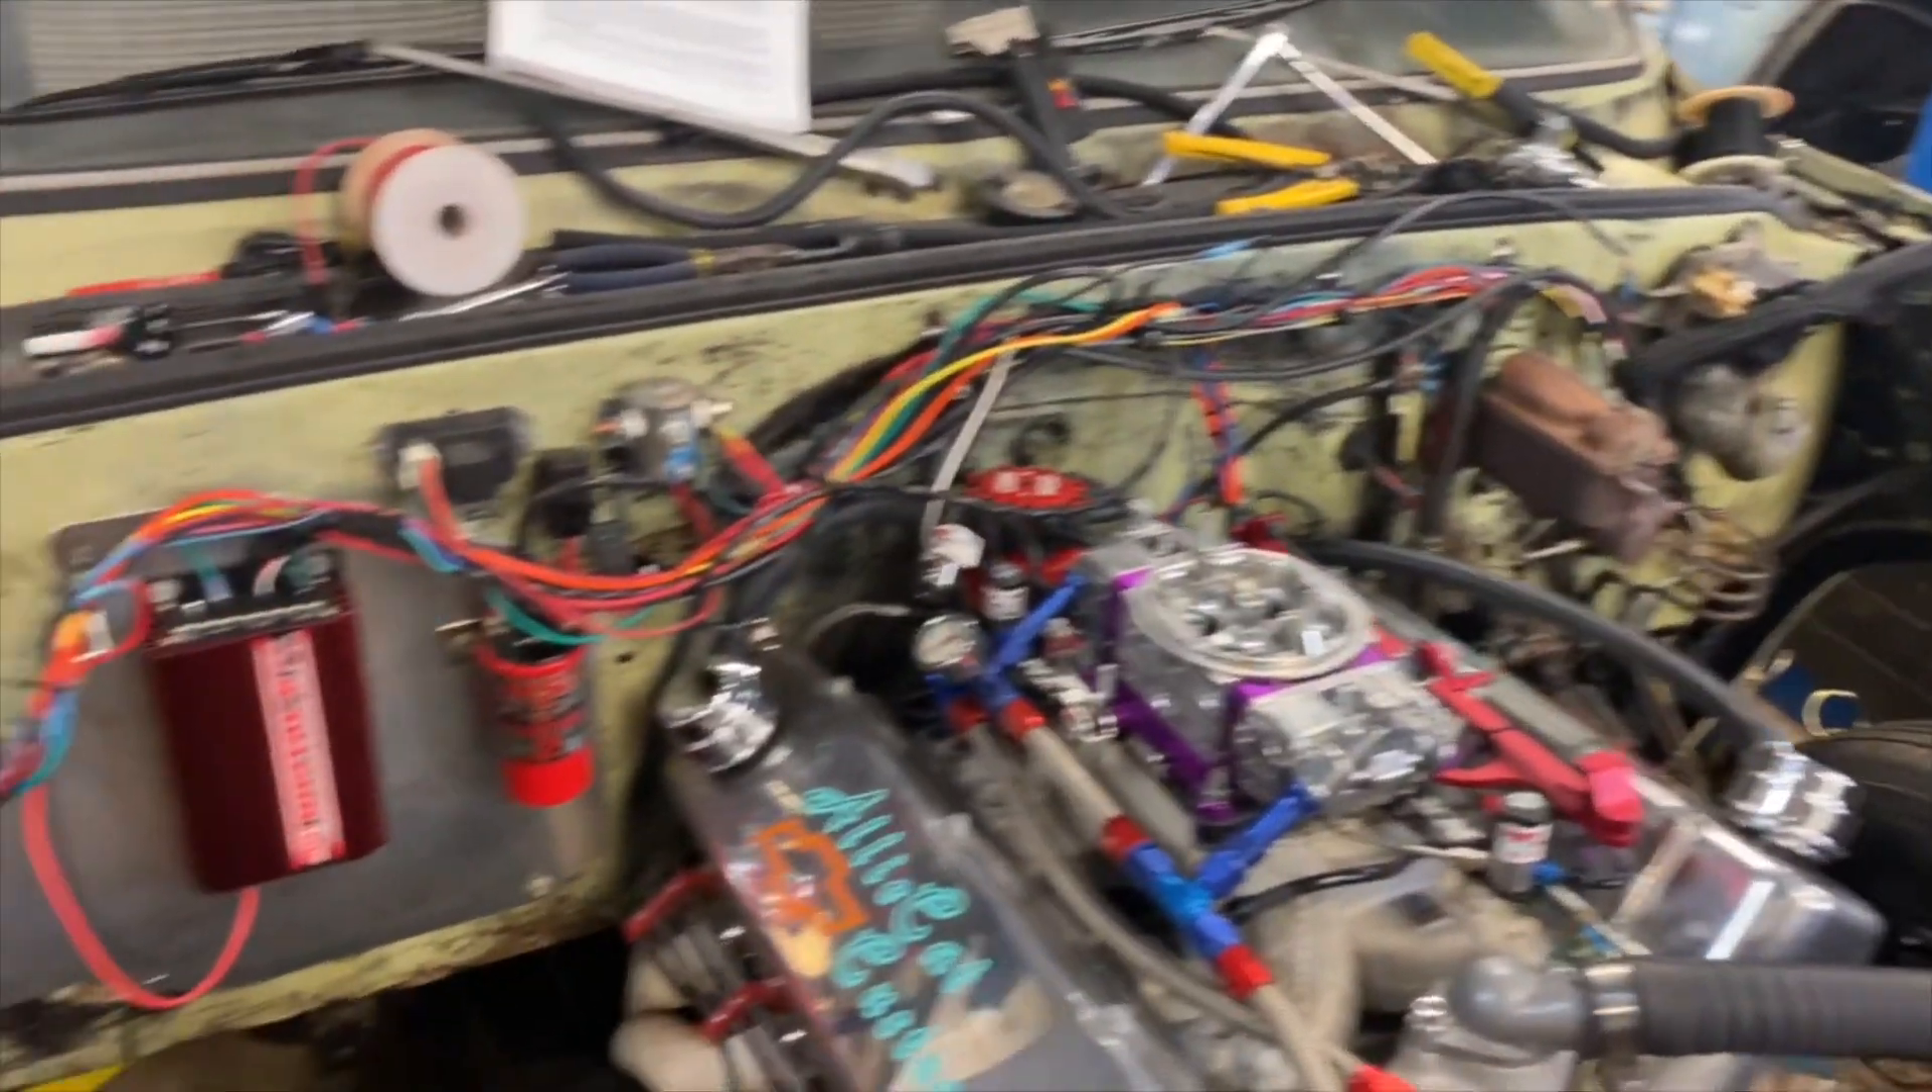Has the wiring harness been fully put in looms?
No.